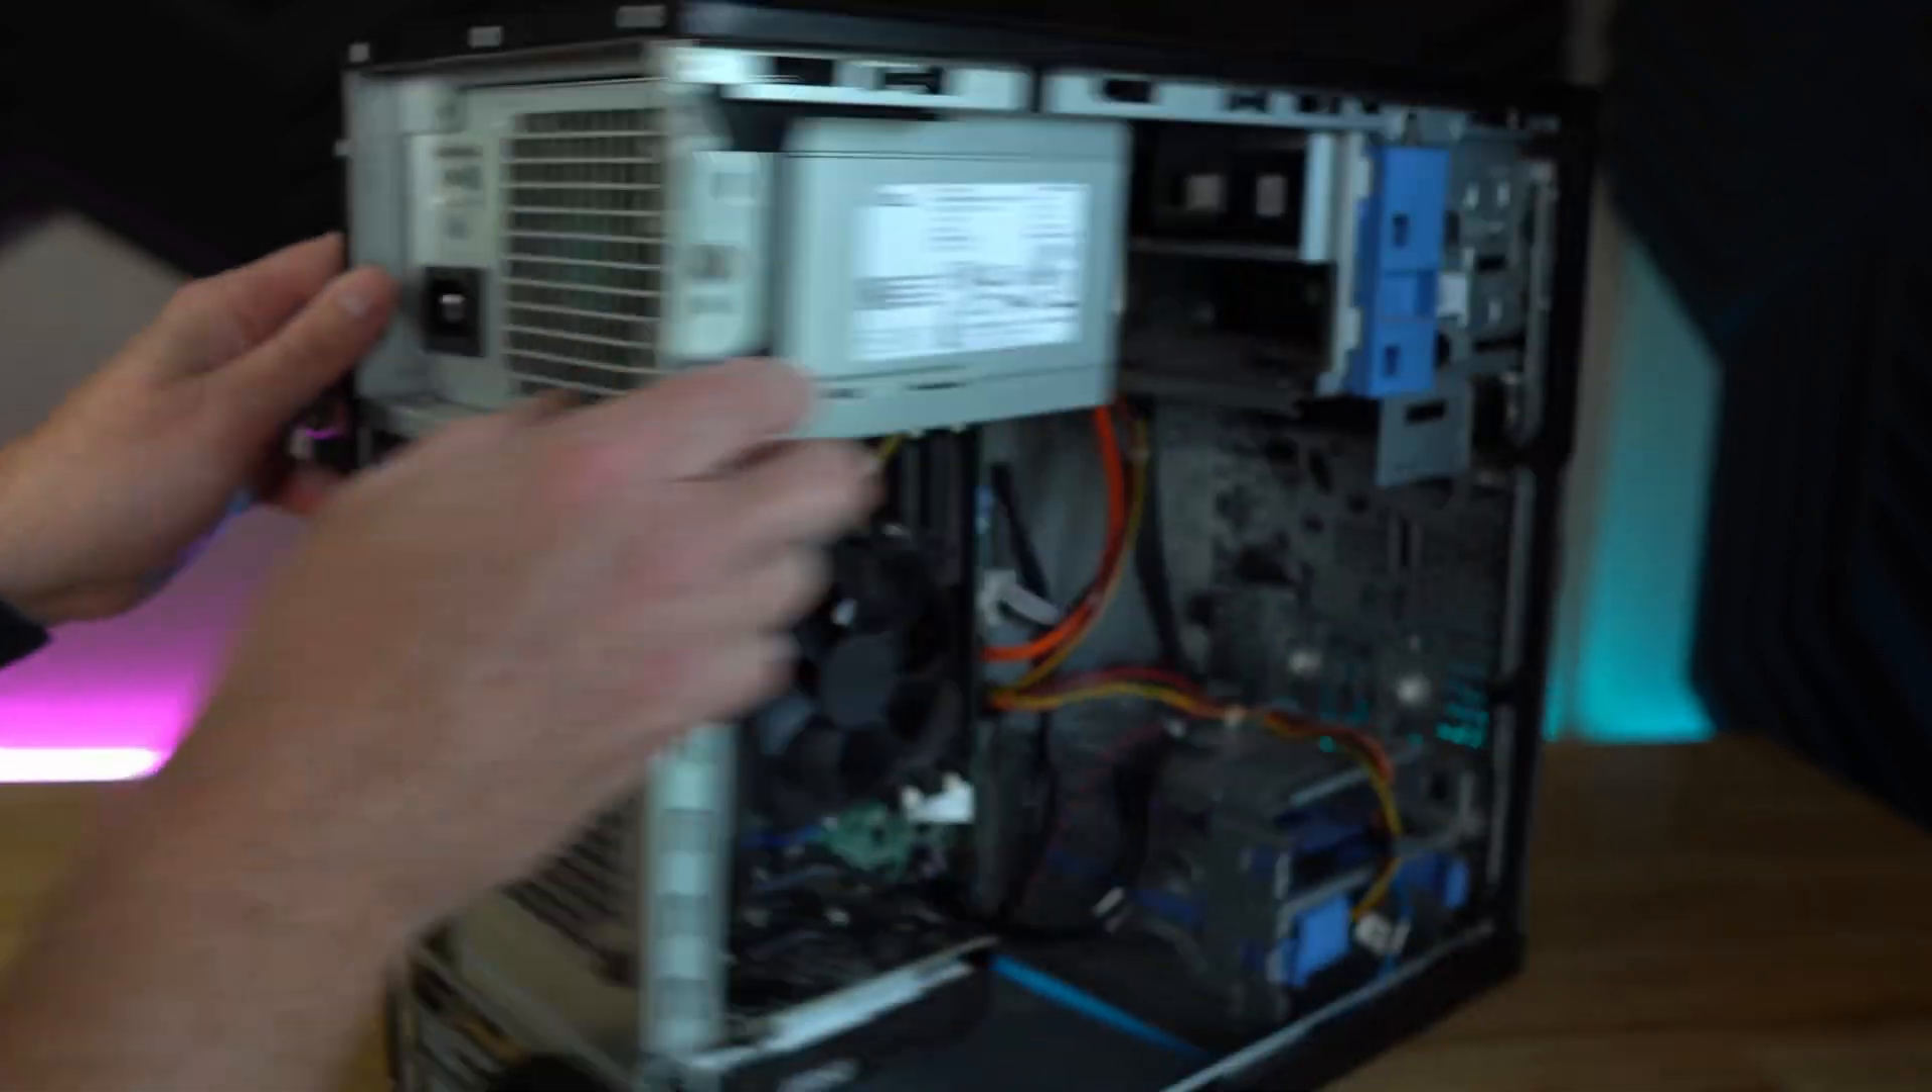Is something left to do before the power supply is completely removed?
Yes.